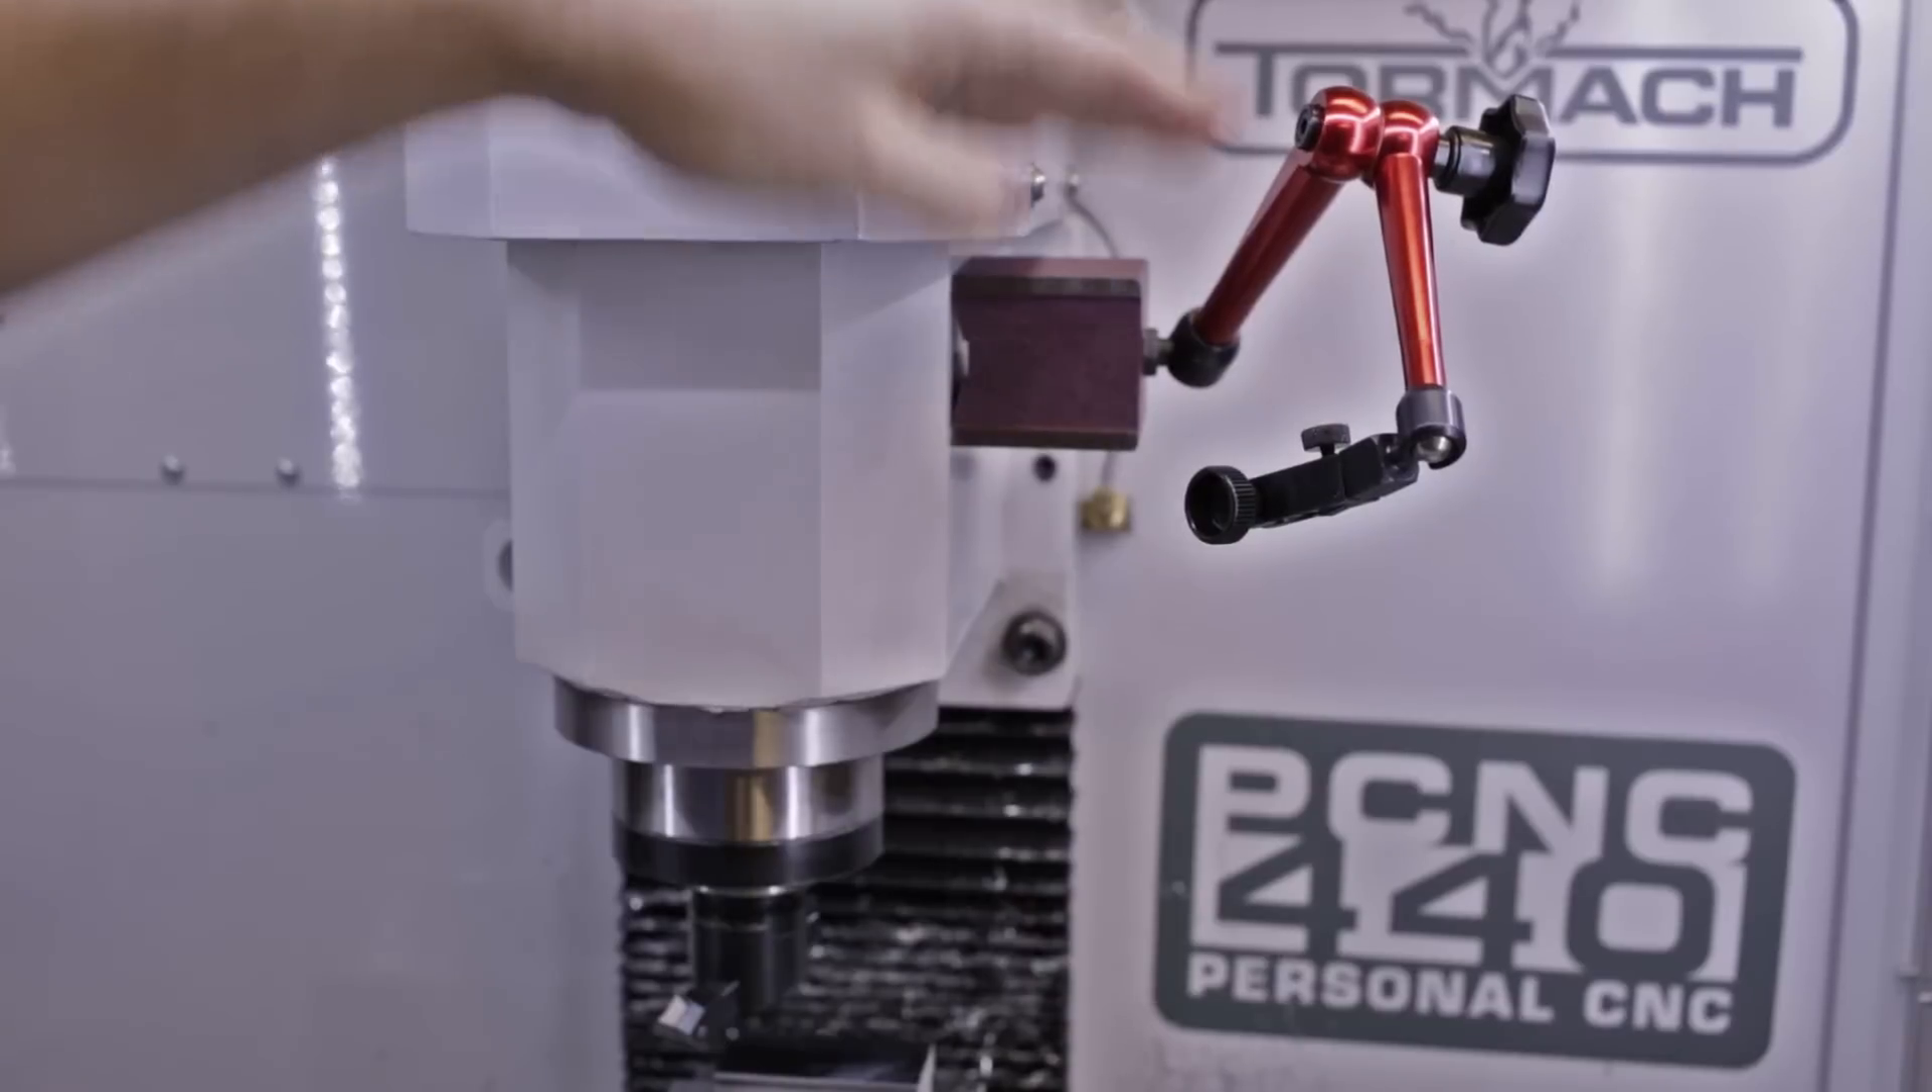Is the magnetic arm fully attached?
Yes.